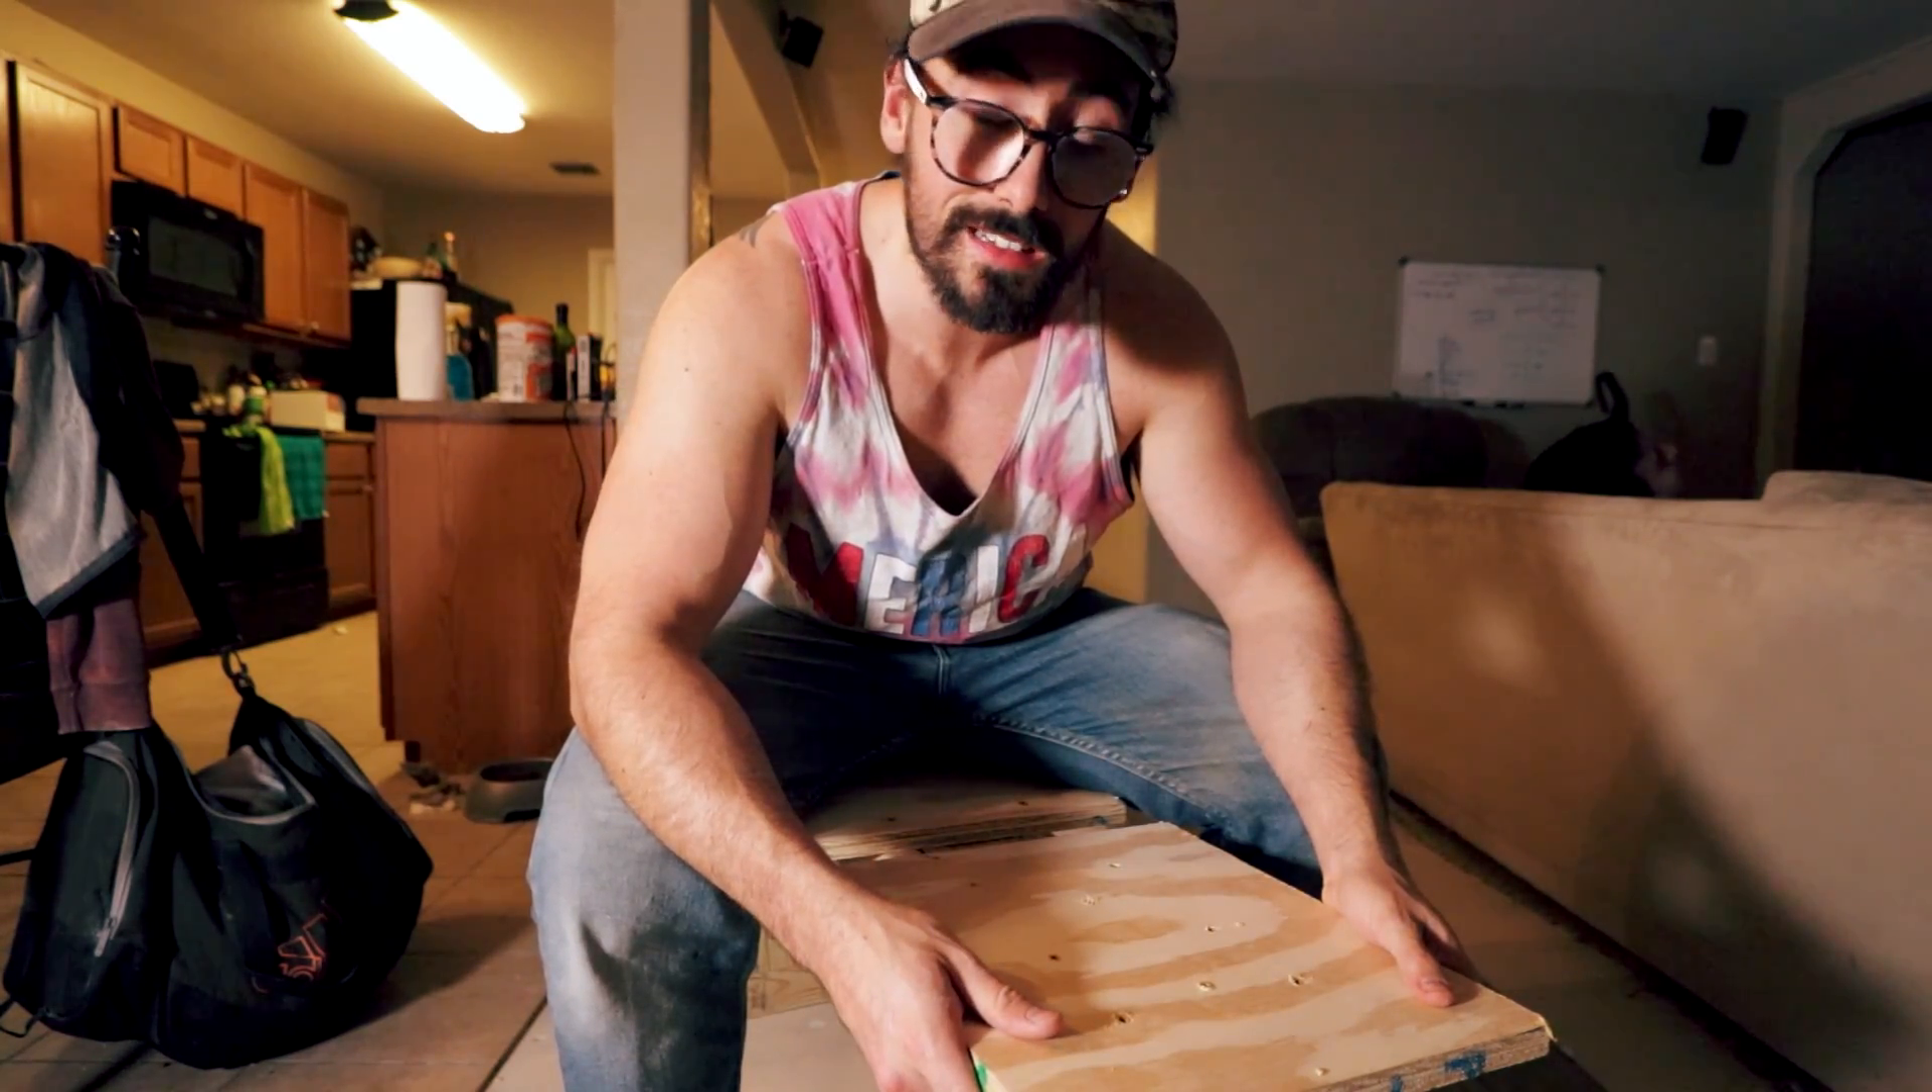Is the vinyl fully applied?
No.